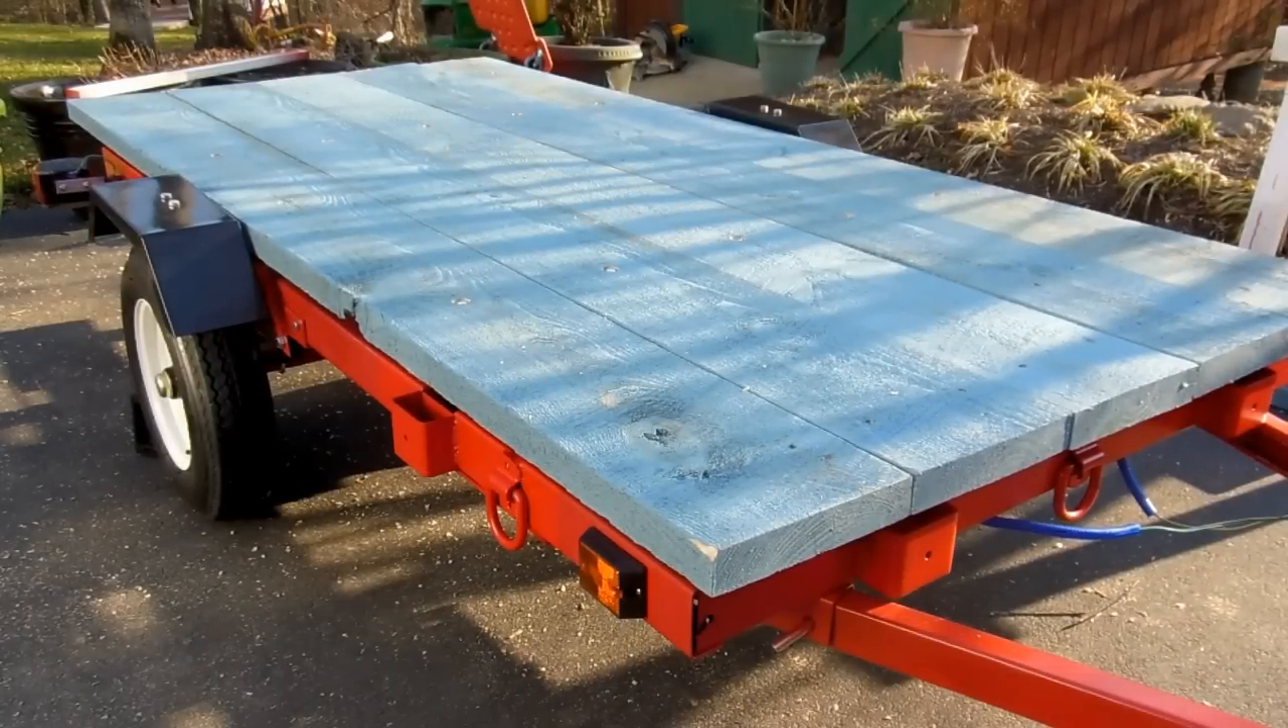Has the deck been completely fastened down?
Yes.